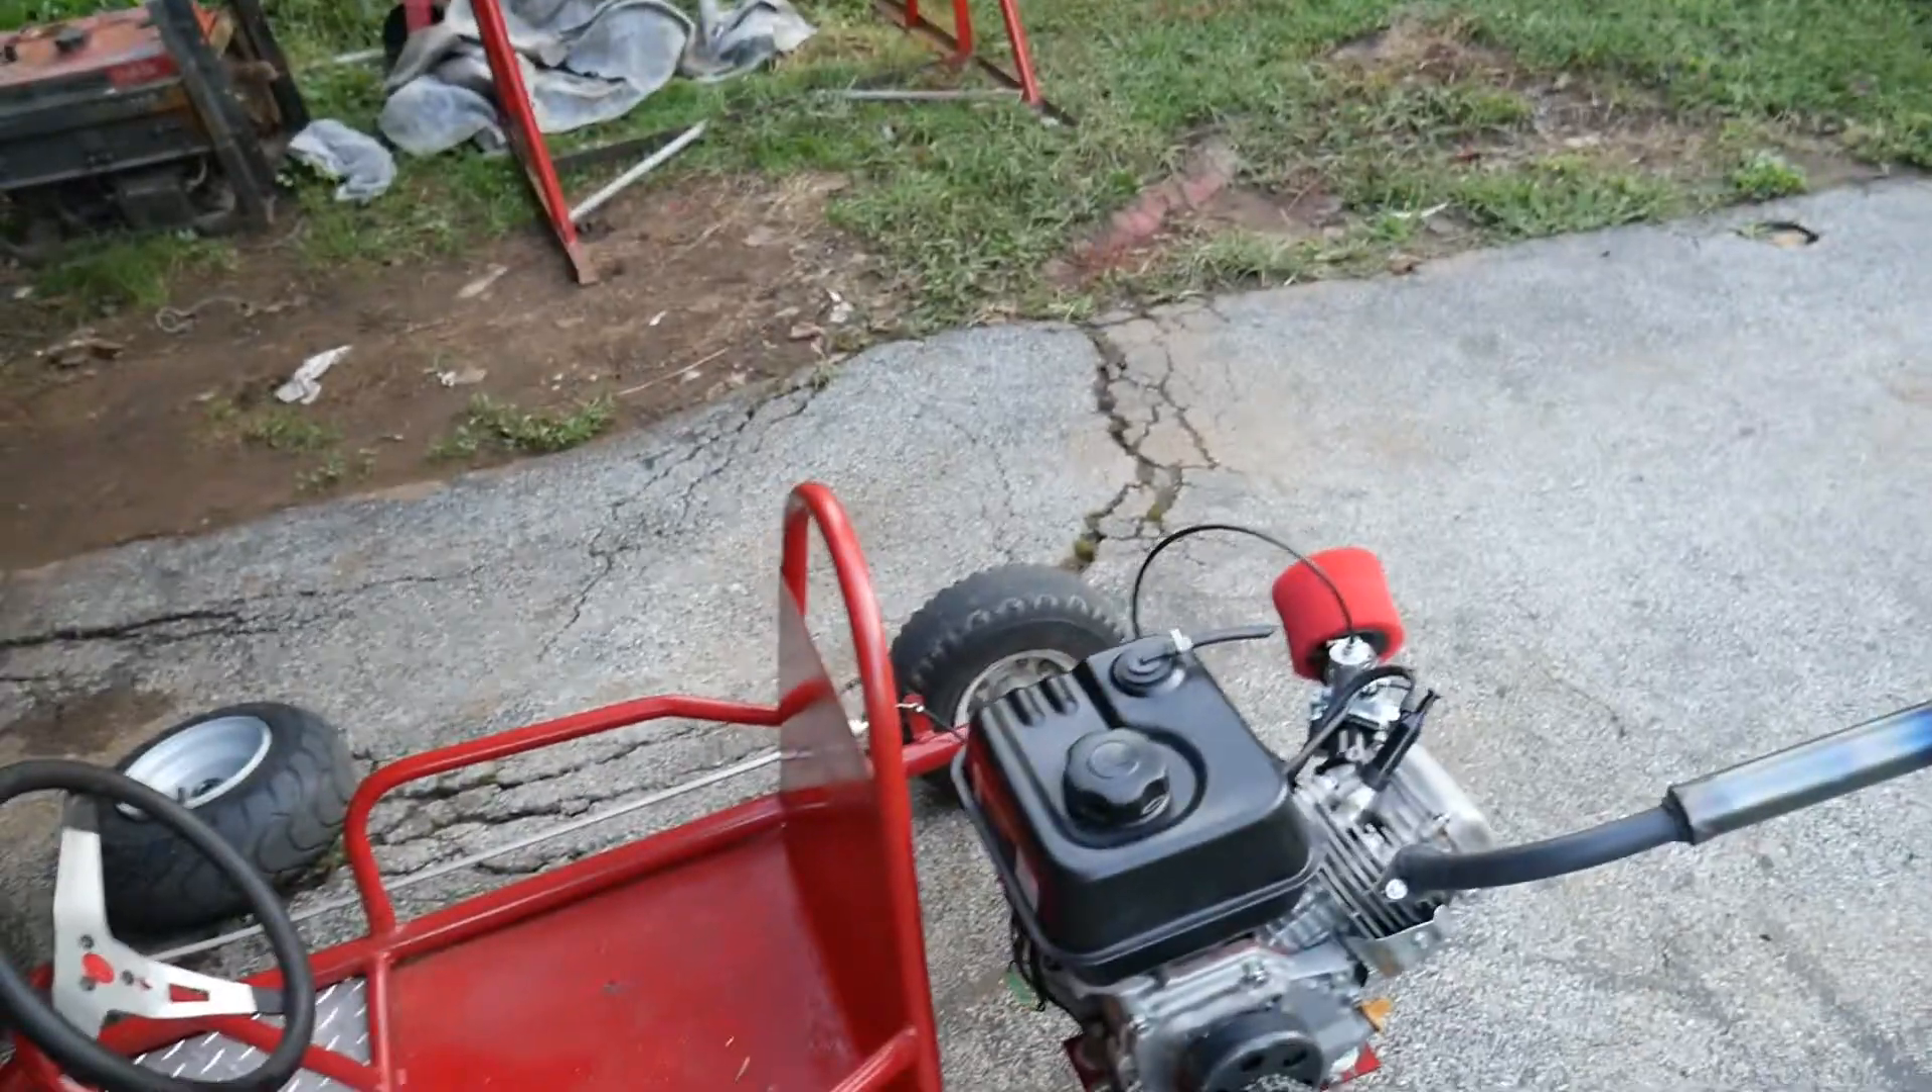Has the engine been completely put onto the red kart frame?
Yes.